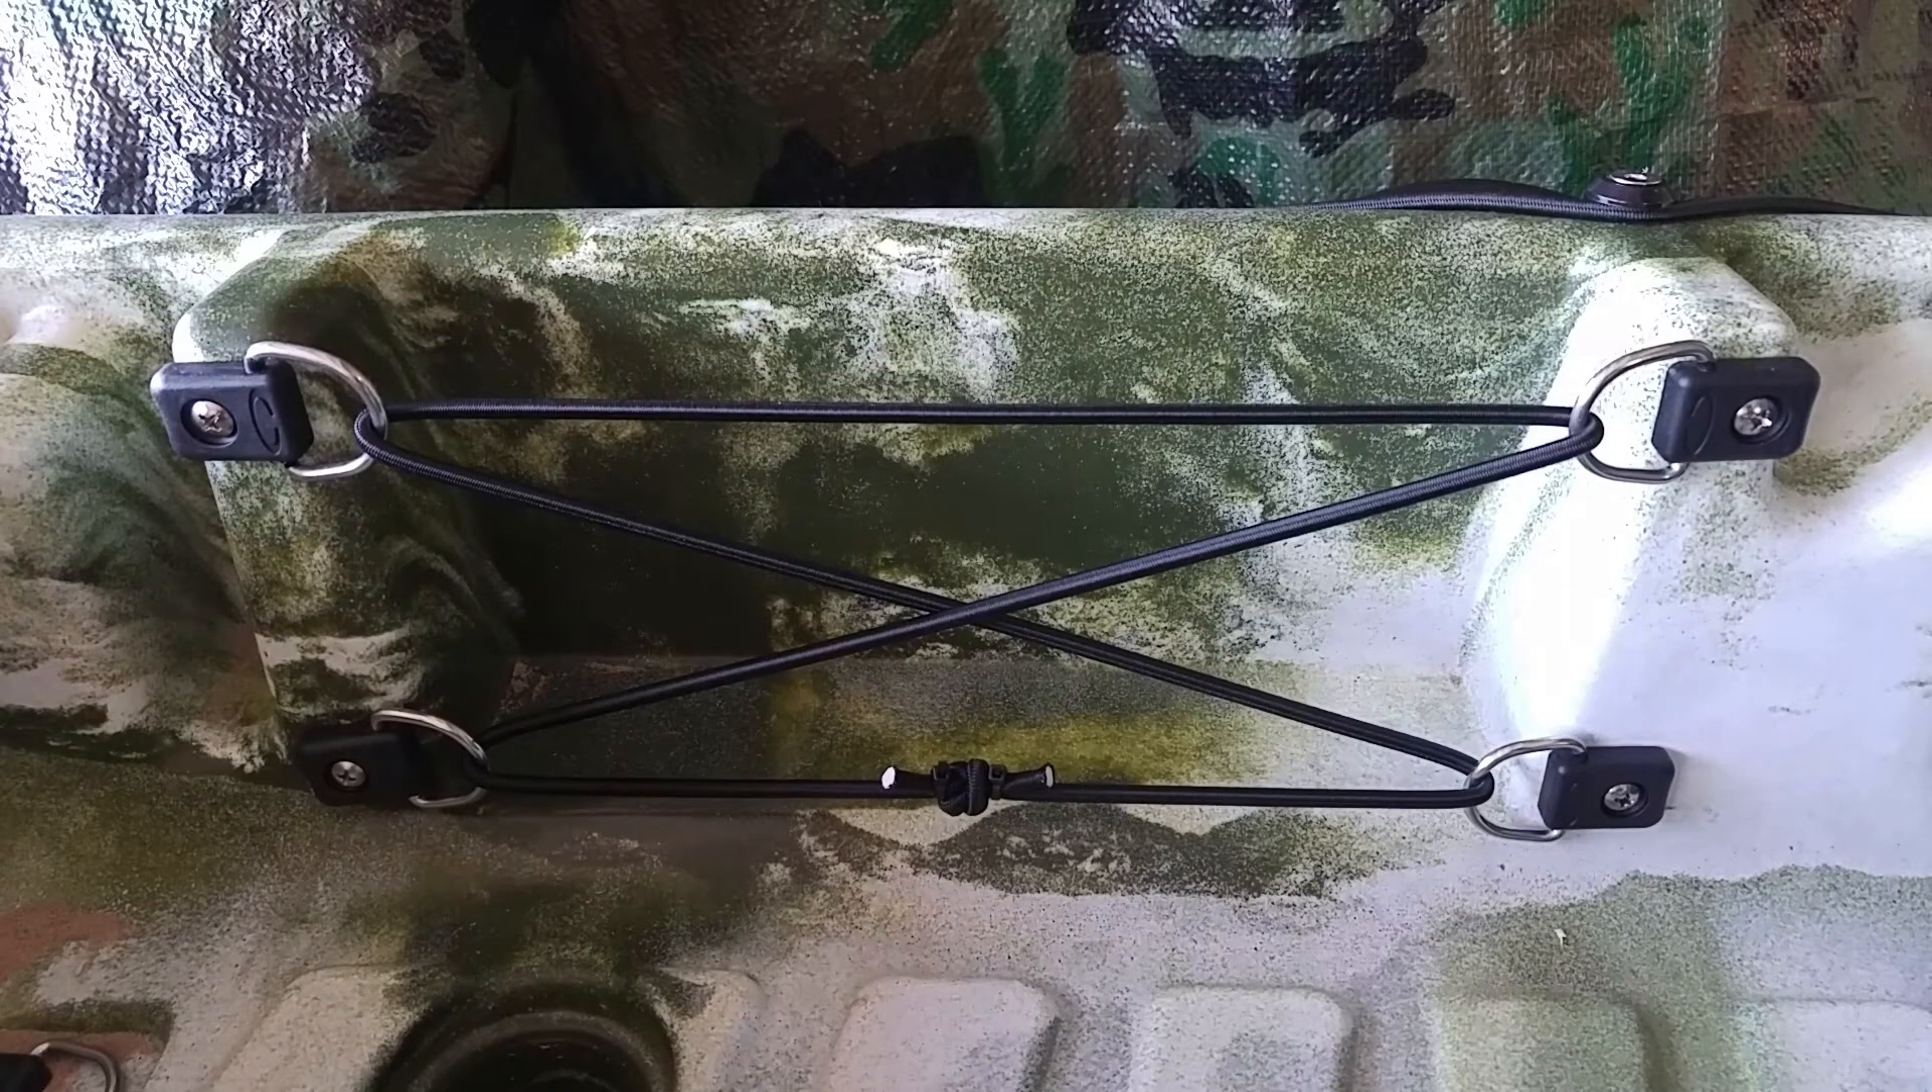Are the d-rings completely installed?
Yes.